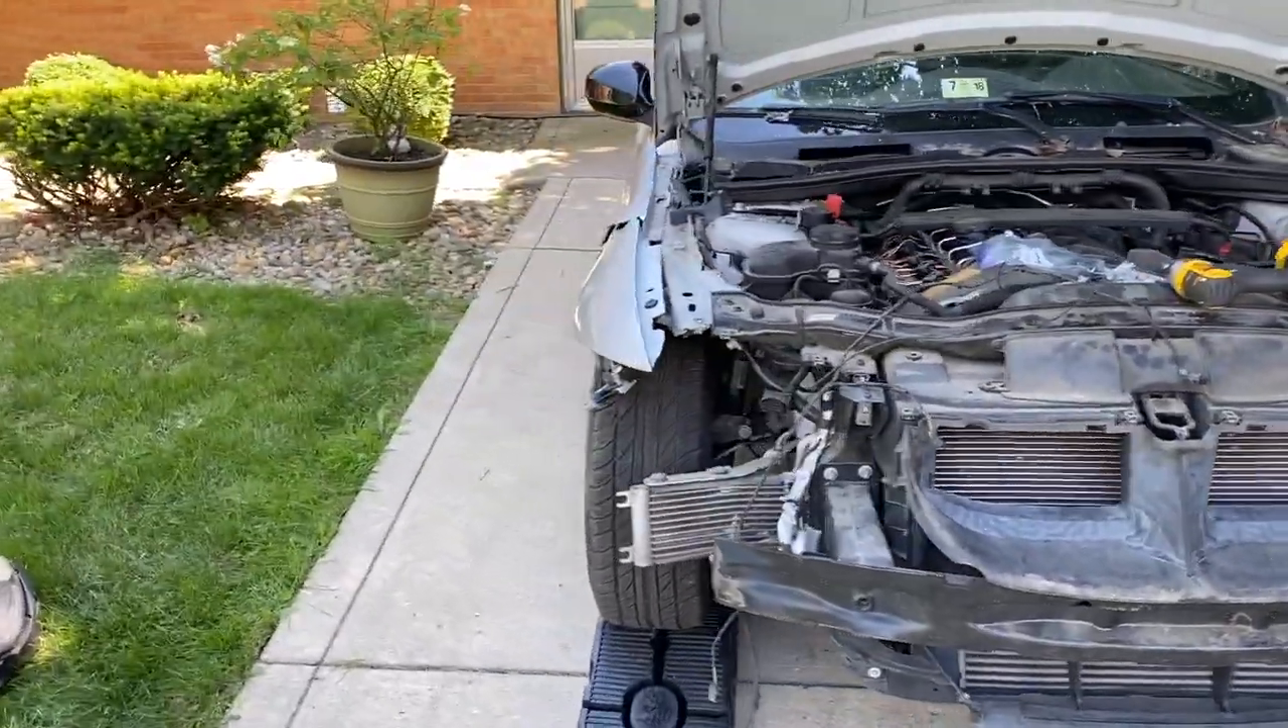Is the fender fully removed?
No.